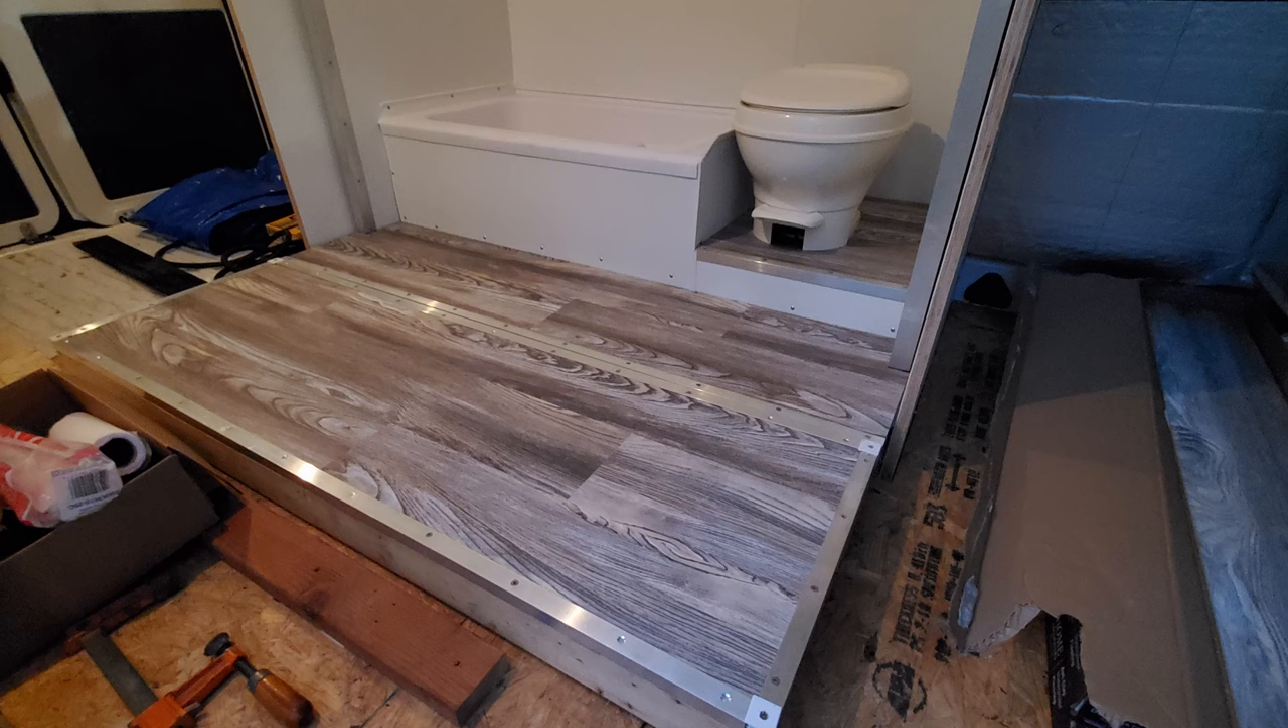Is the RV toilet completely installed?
Yes.